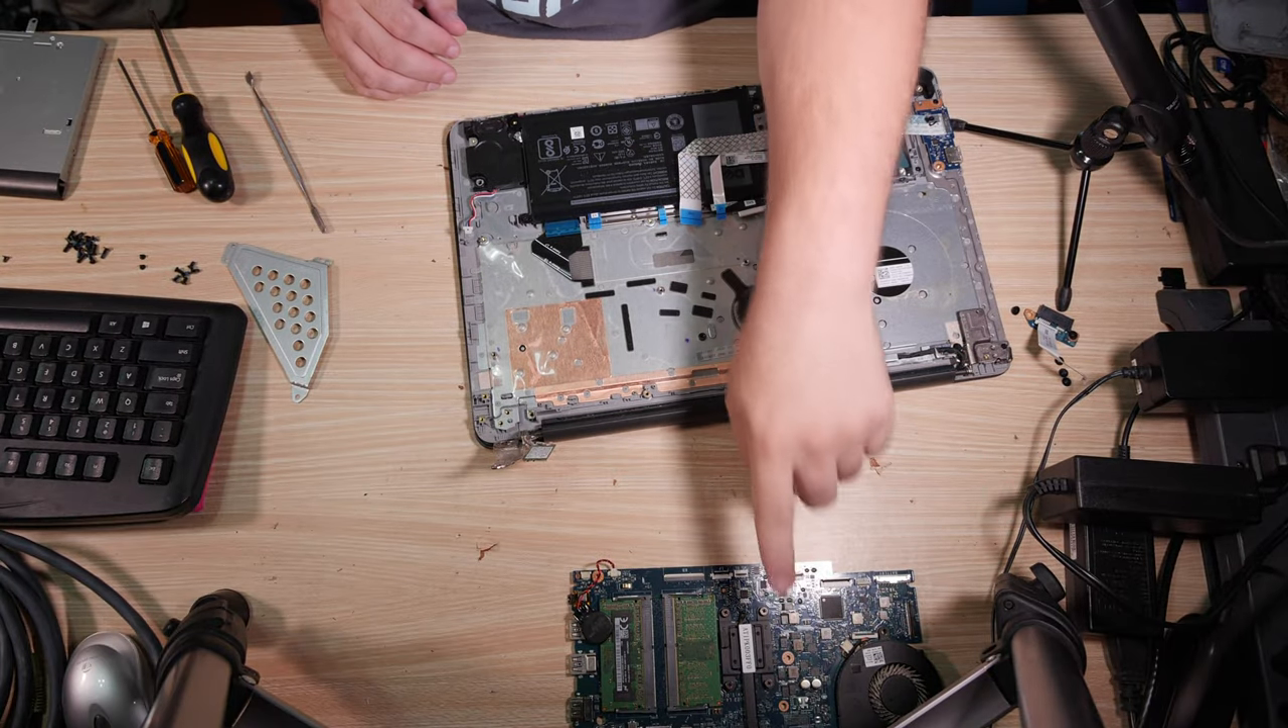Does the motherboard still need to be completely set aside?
No.